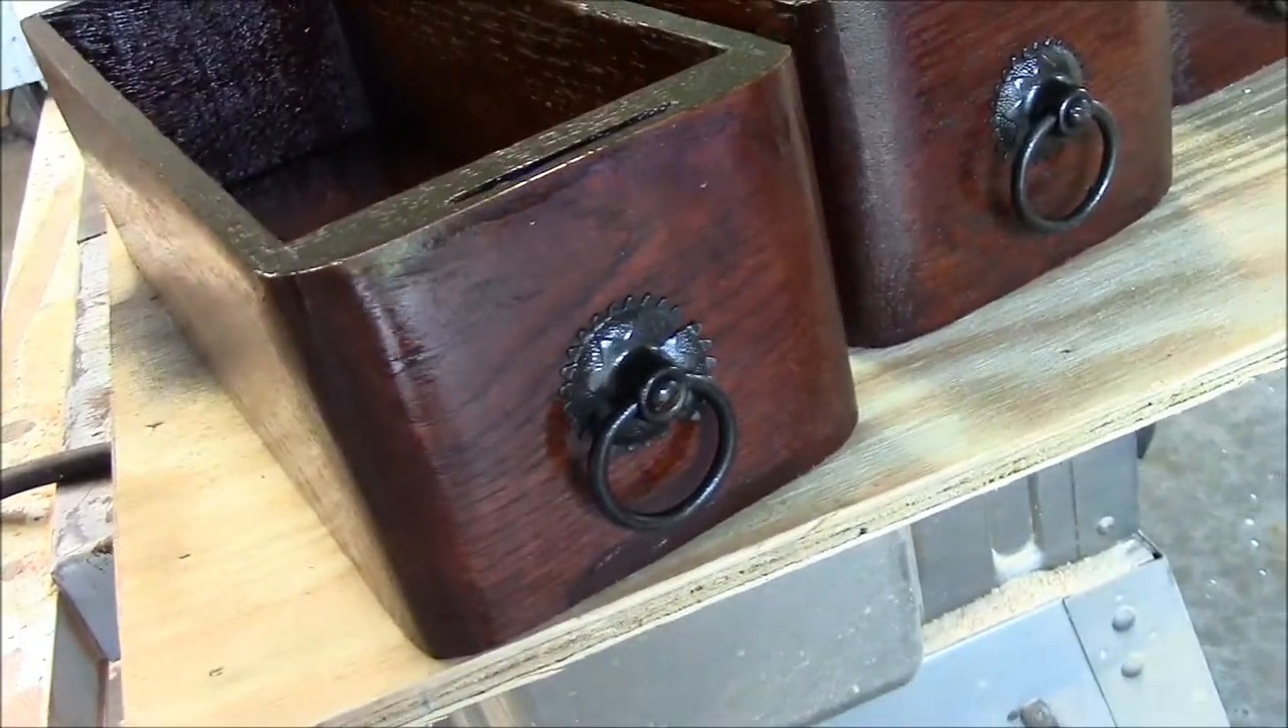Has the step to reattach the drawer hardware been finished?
Yes.